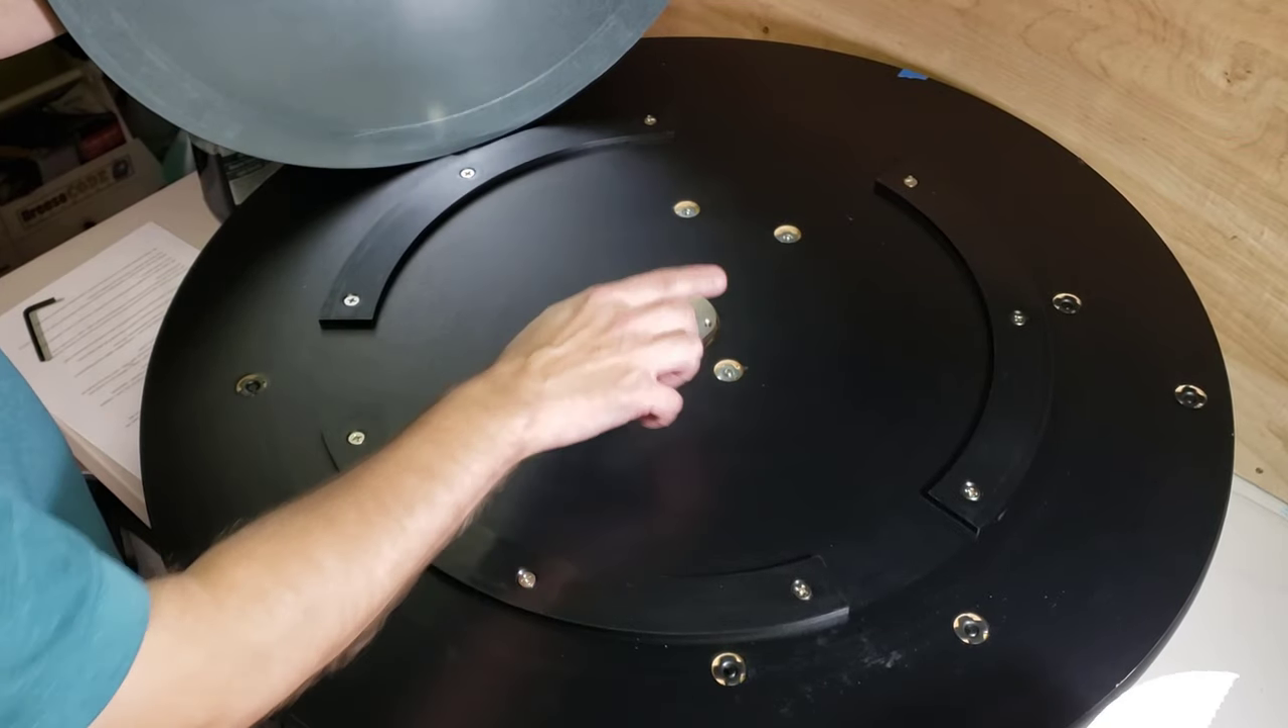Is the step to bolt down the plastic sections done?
Yes.